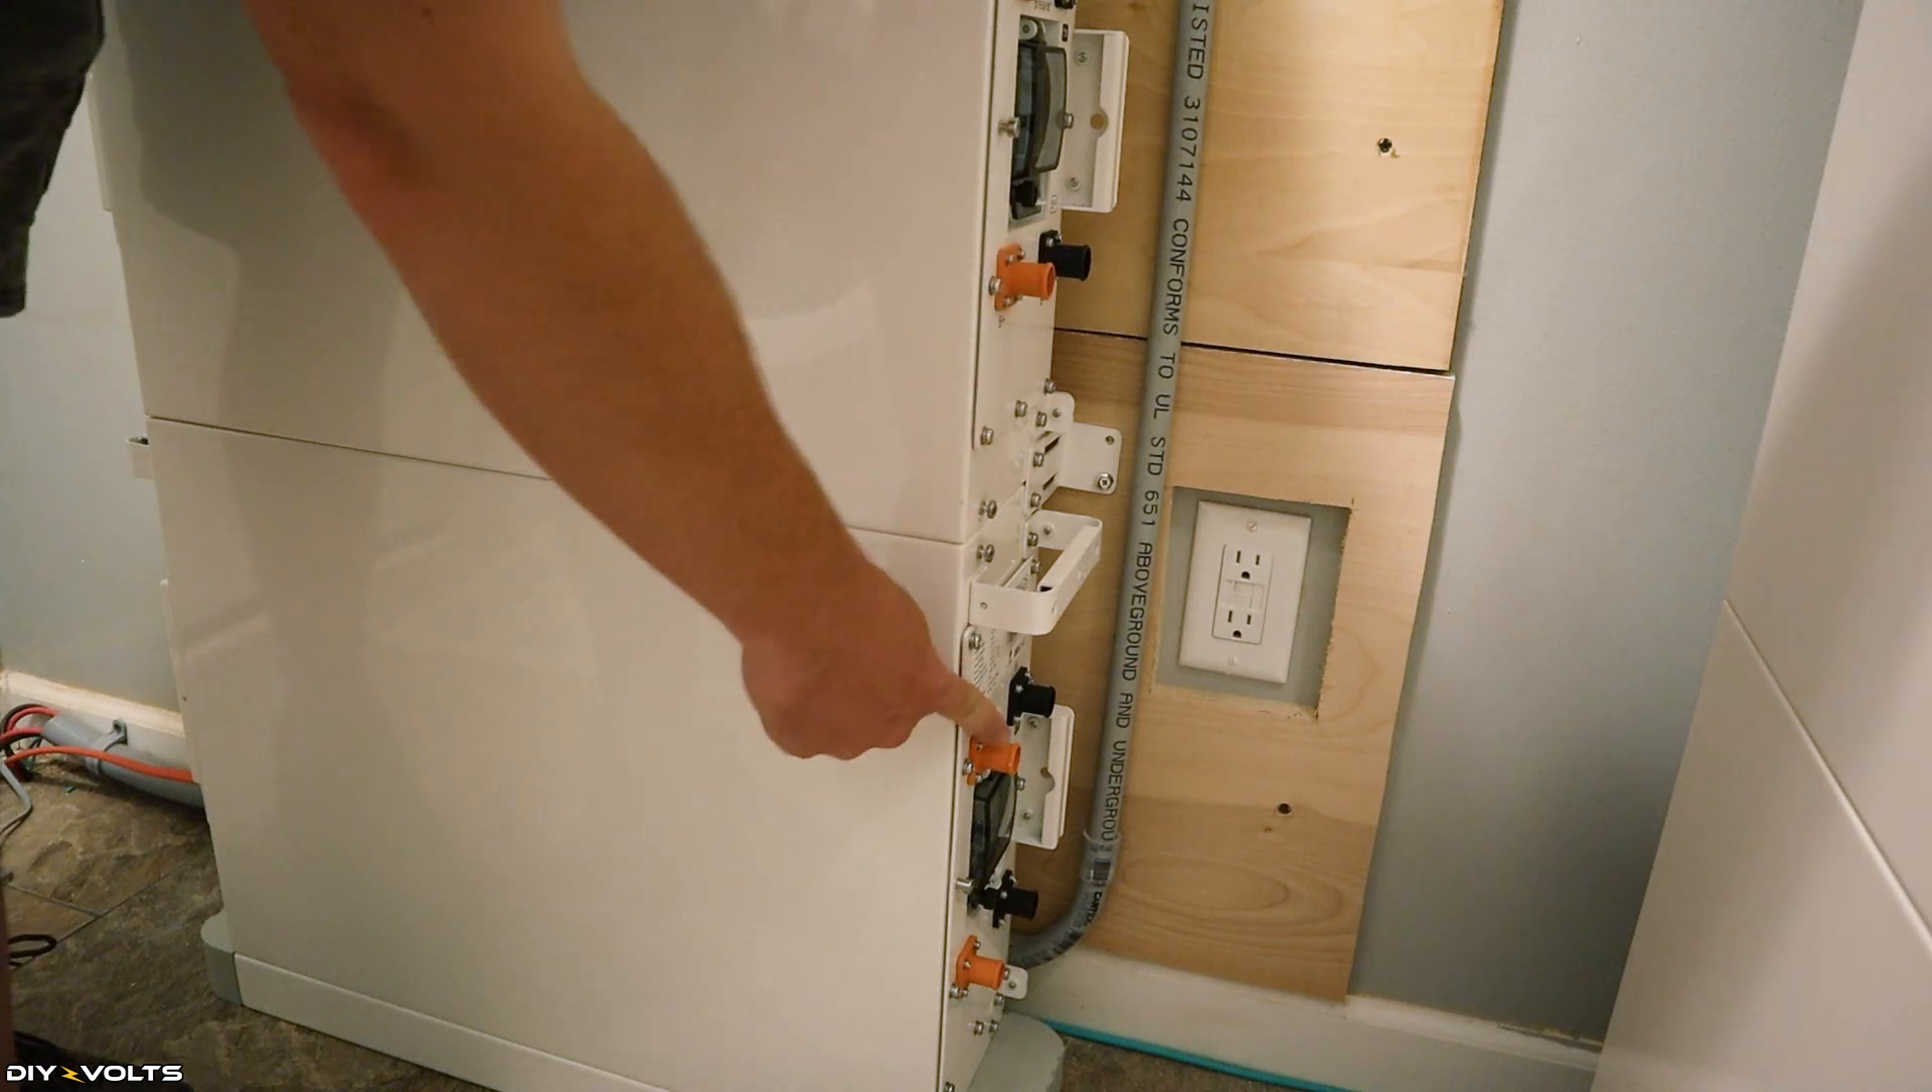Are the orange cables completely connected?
No.